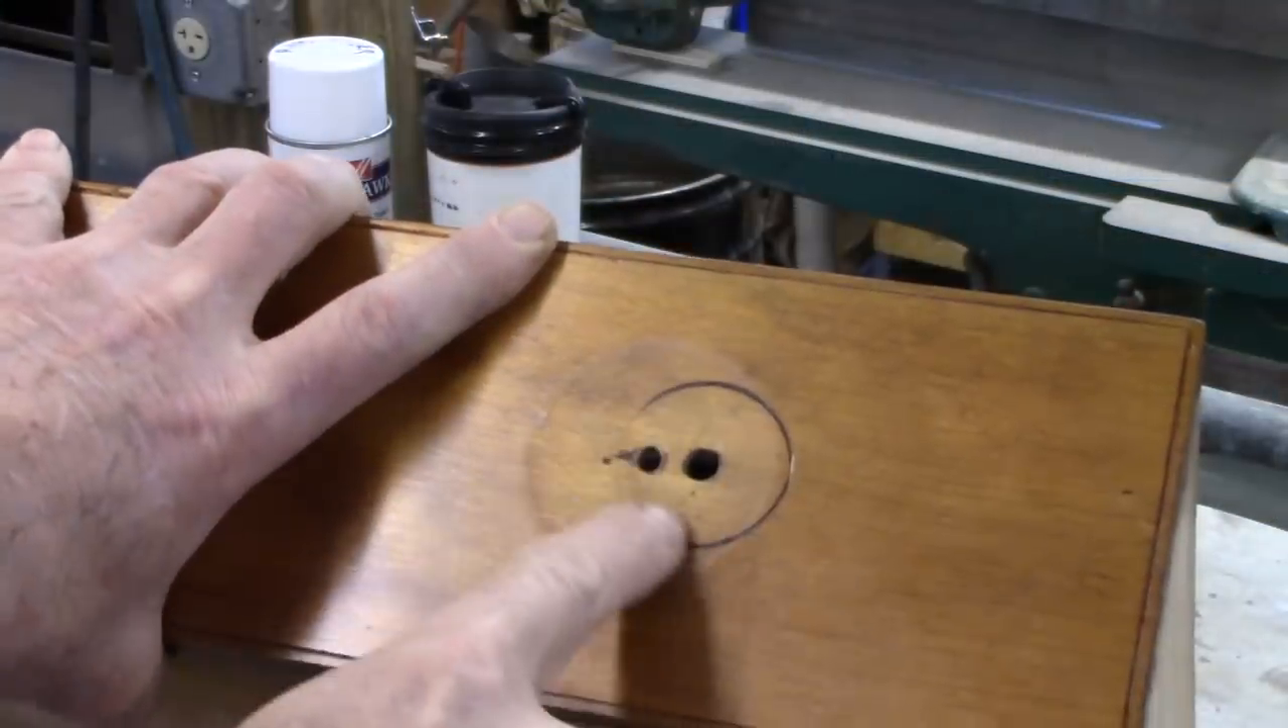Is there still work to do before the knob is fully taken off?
No.